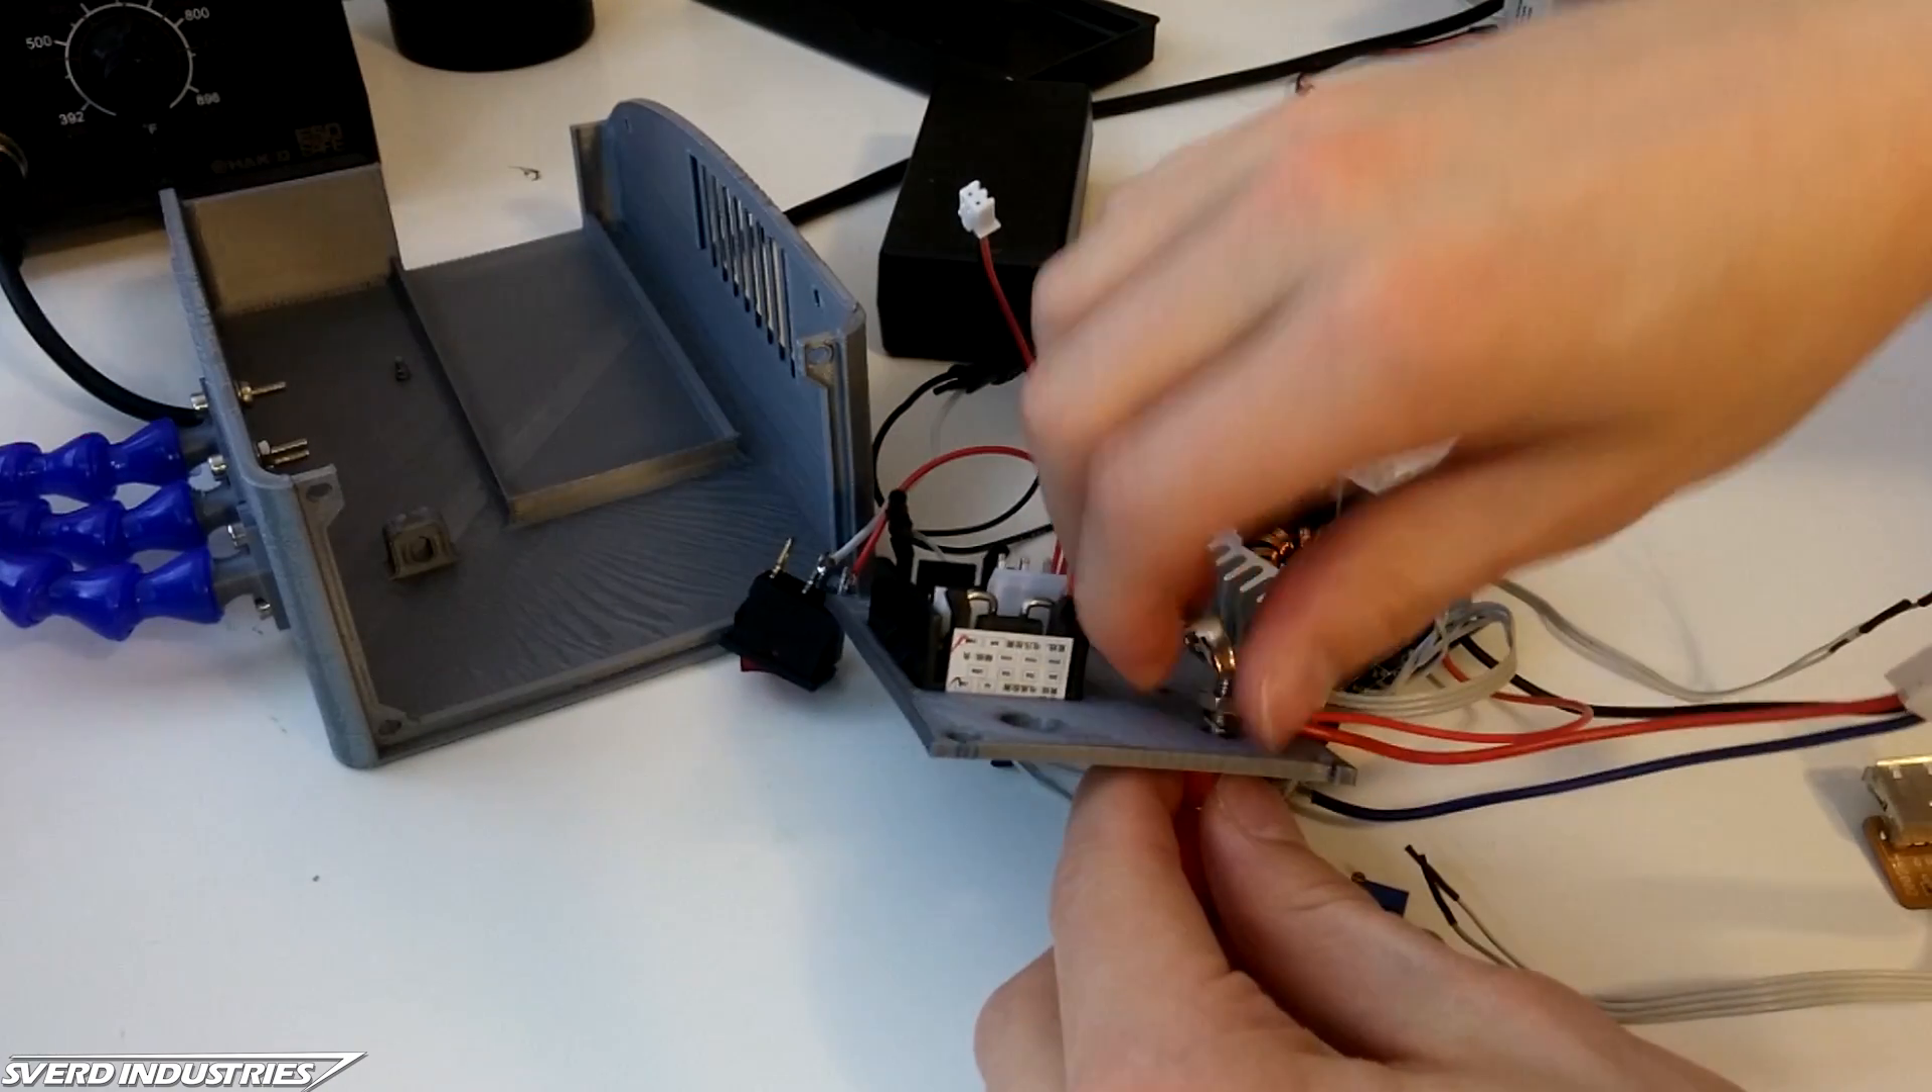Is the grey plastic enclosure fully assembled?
No.